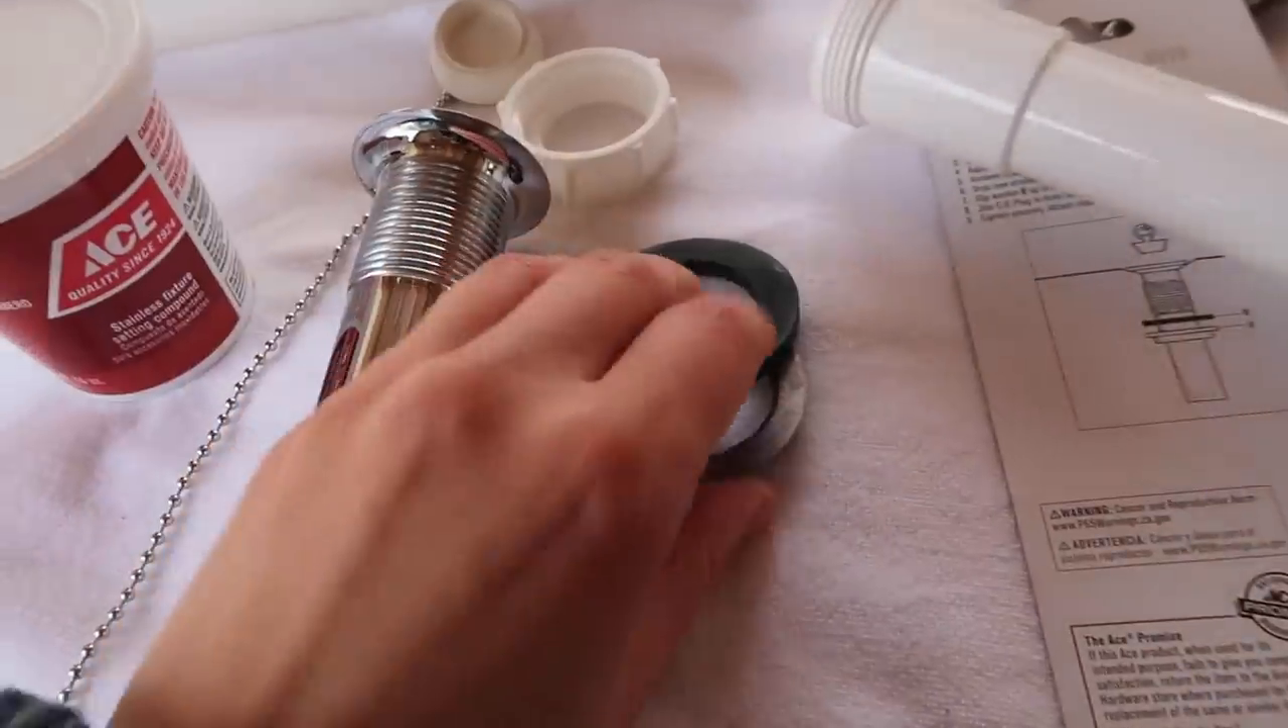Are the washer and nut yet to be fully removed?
No.